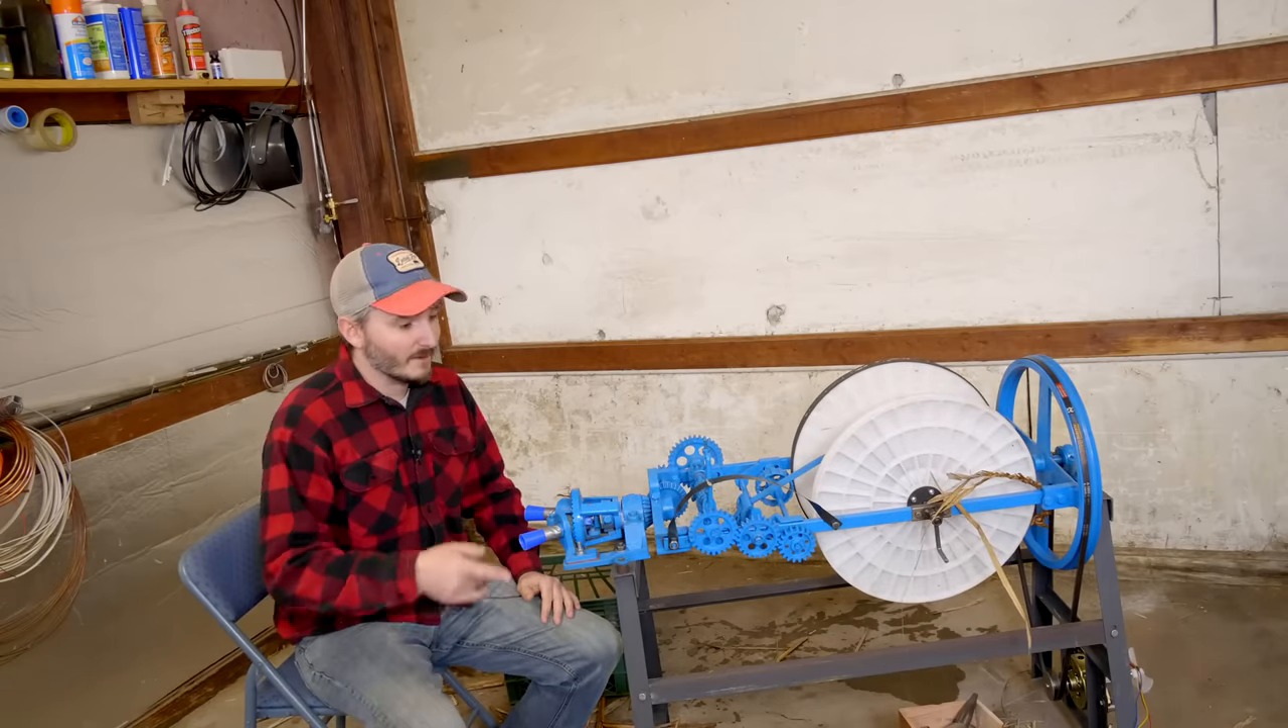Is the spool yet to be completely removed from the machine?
Yes.